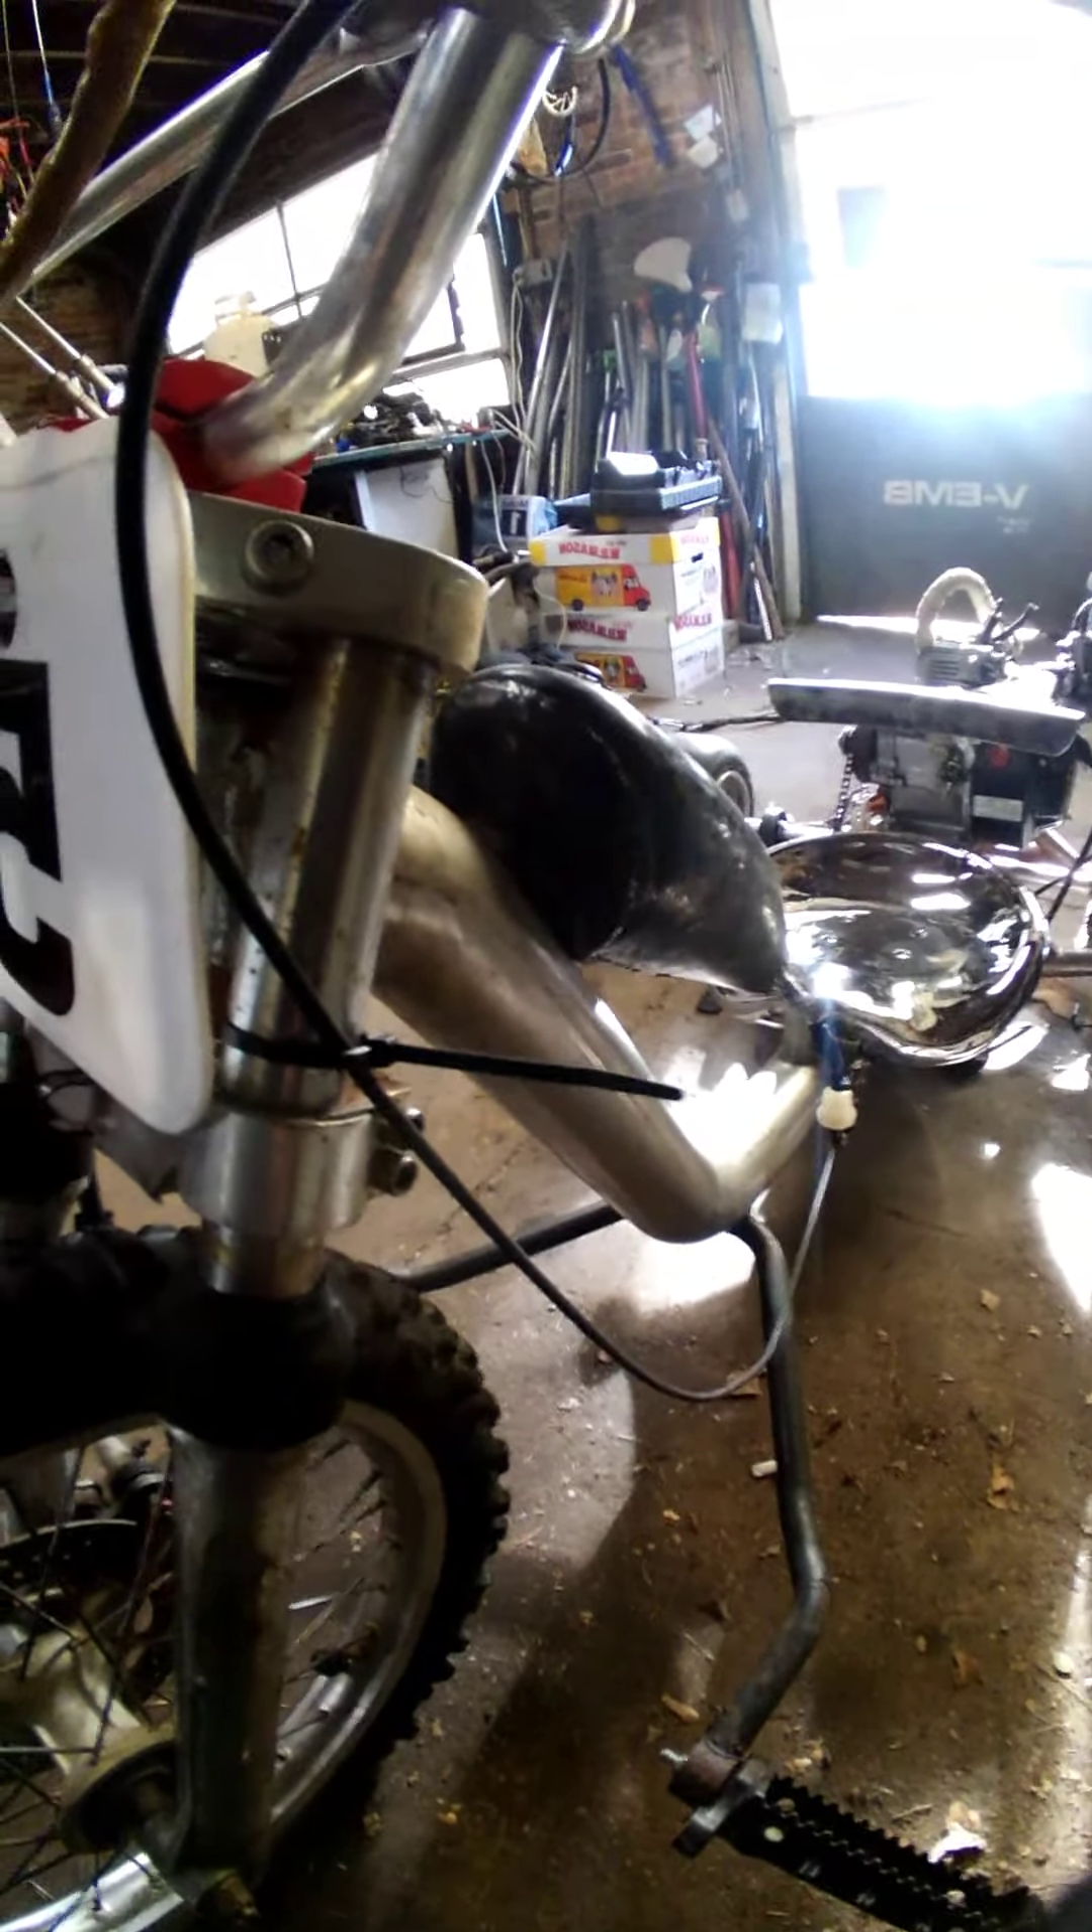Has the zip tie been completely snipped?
No.